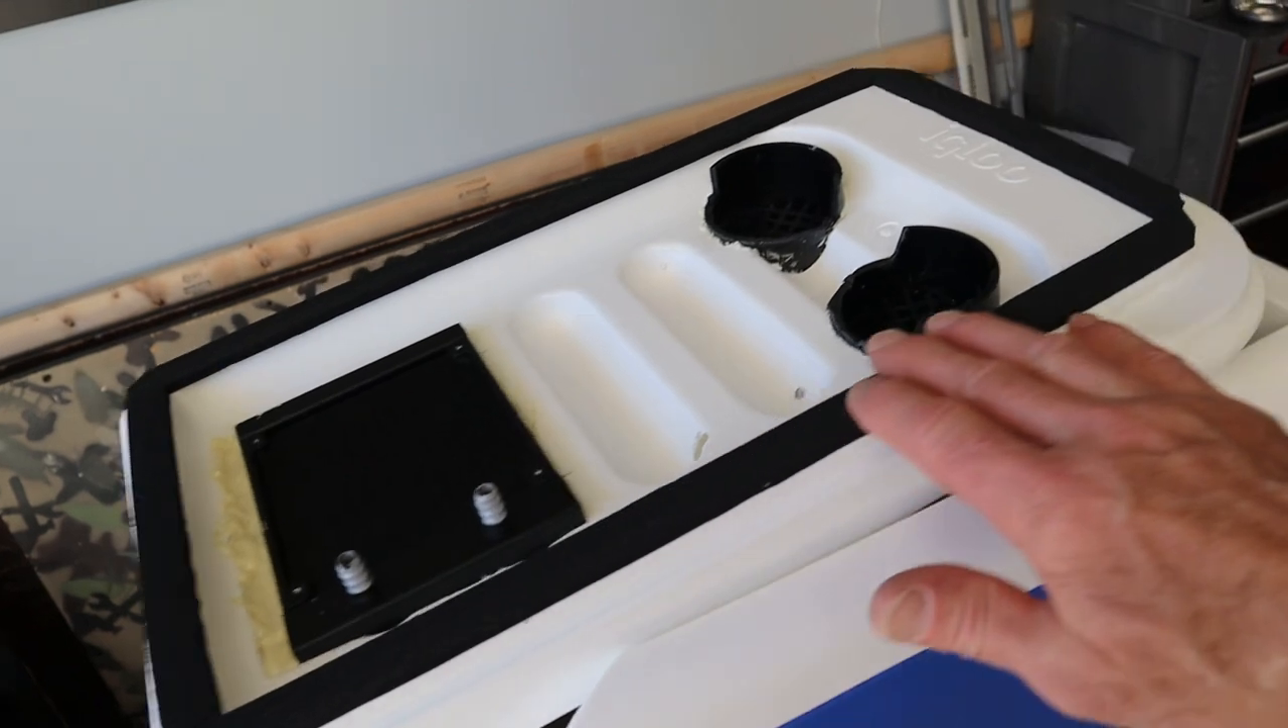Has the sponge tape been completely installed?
Yes.